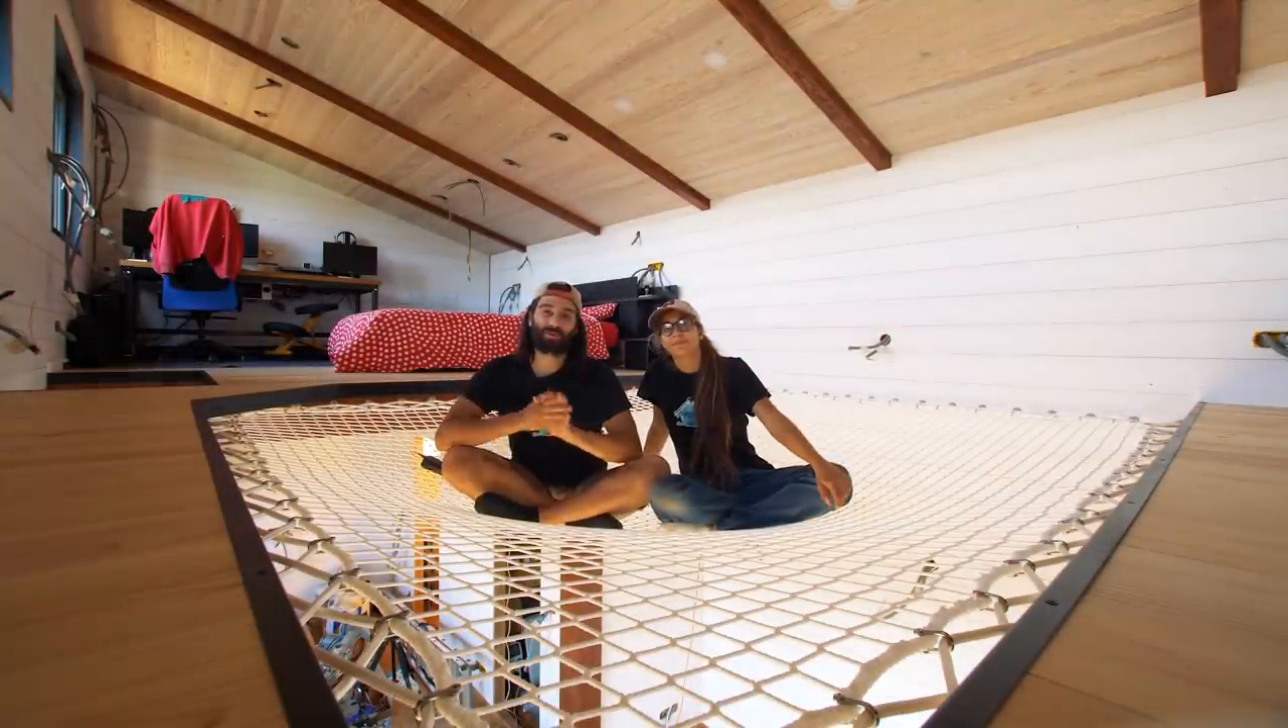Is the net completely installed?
Yes.